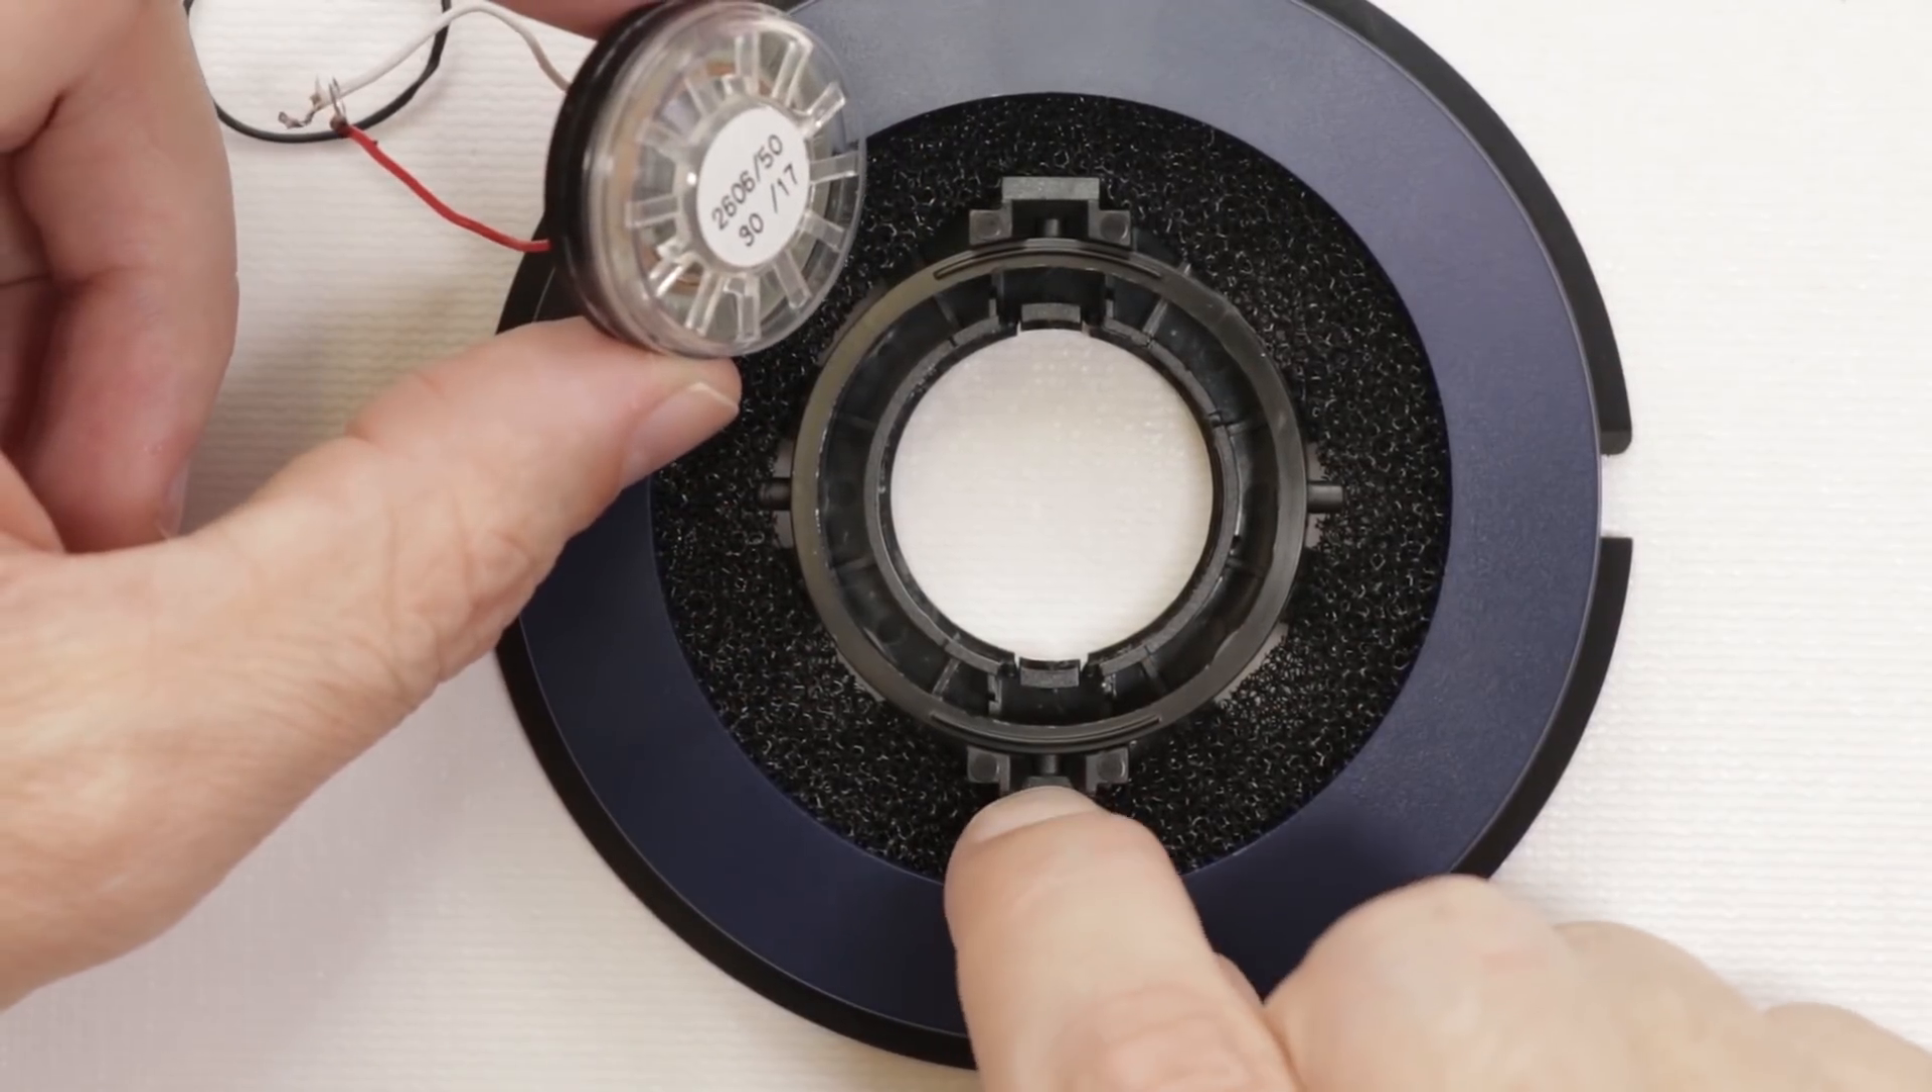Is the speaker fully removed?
Yes.